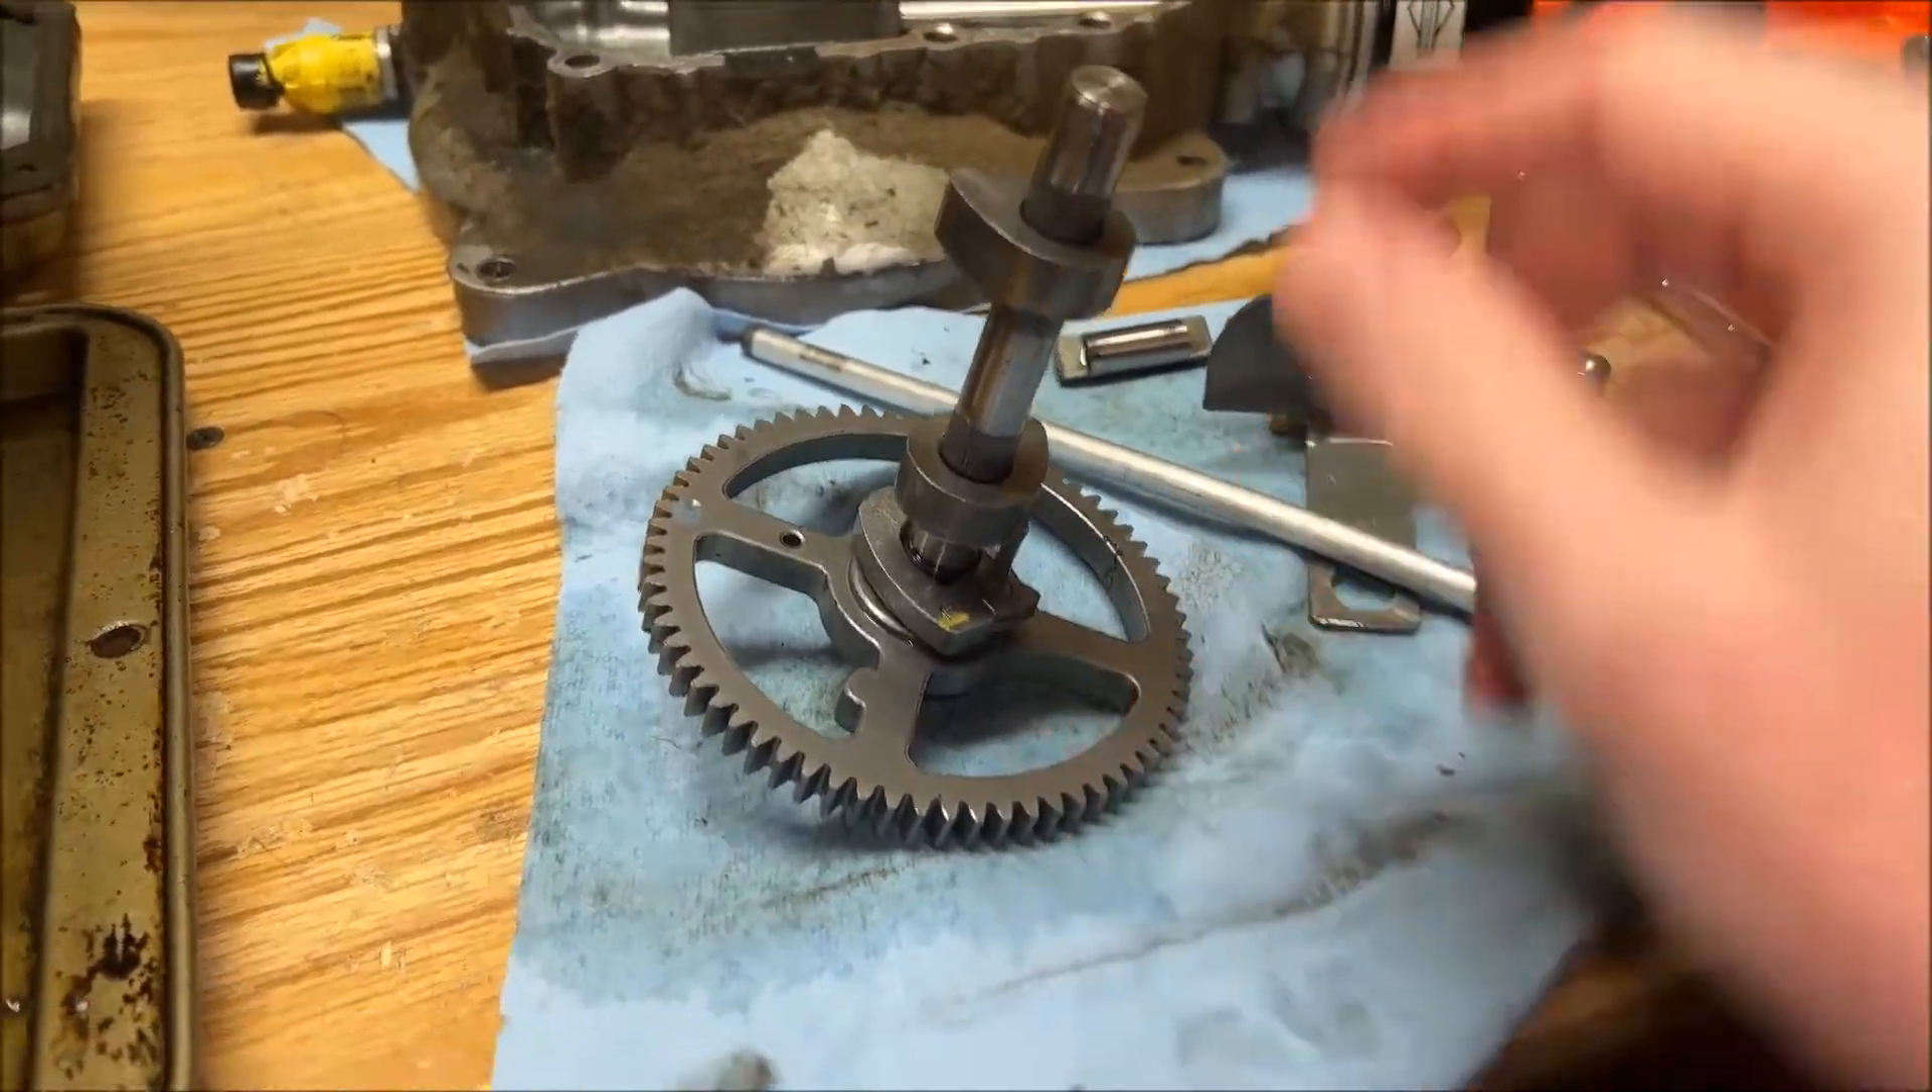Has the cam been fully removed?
Yes.